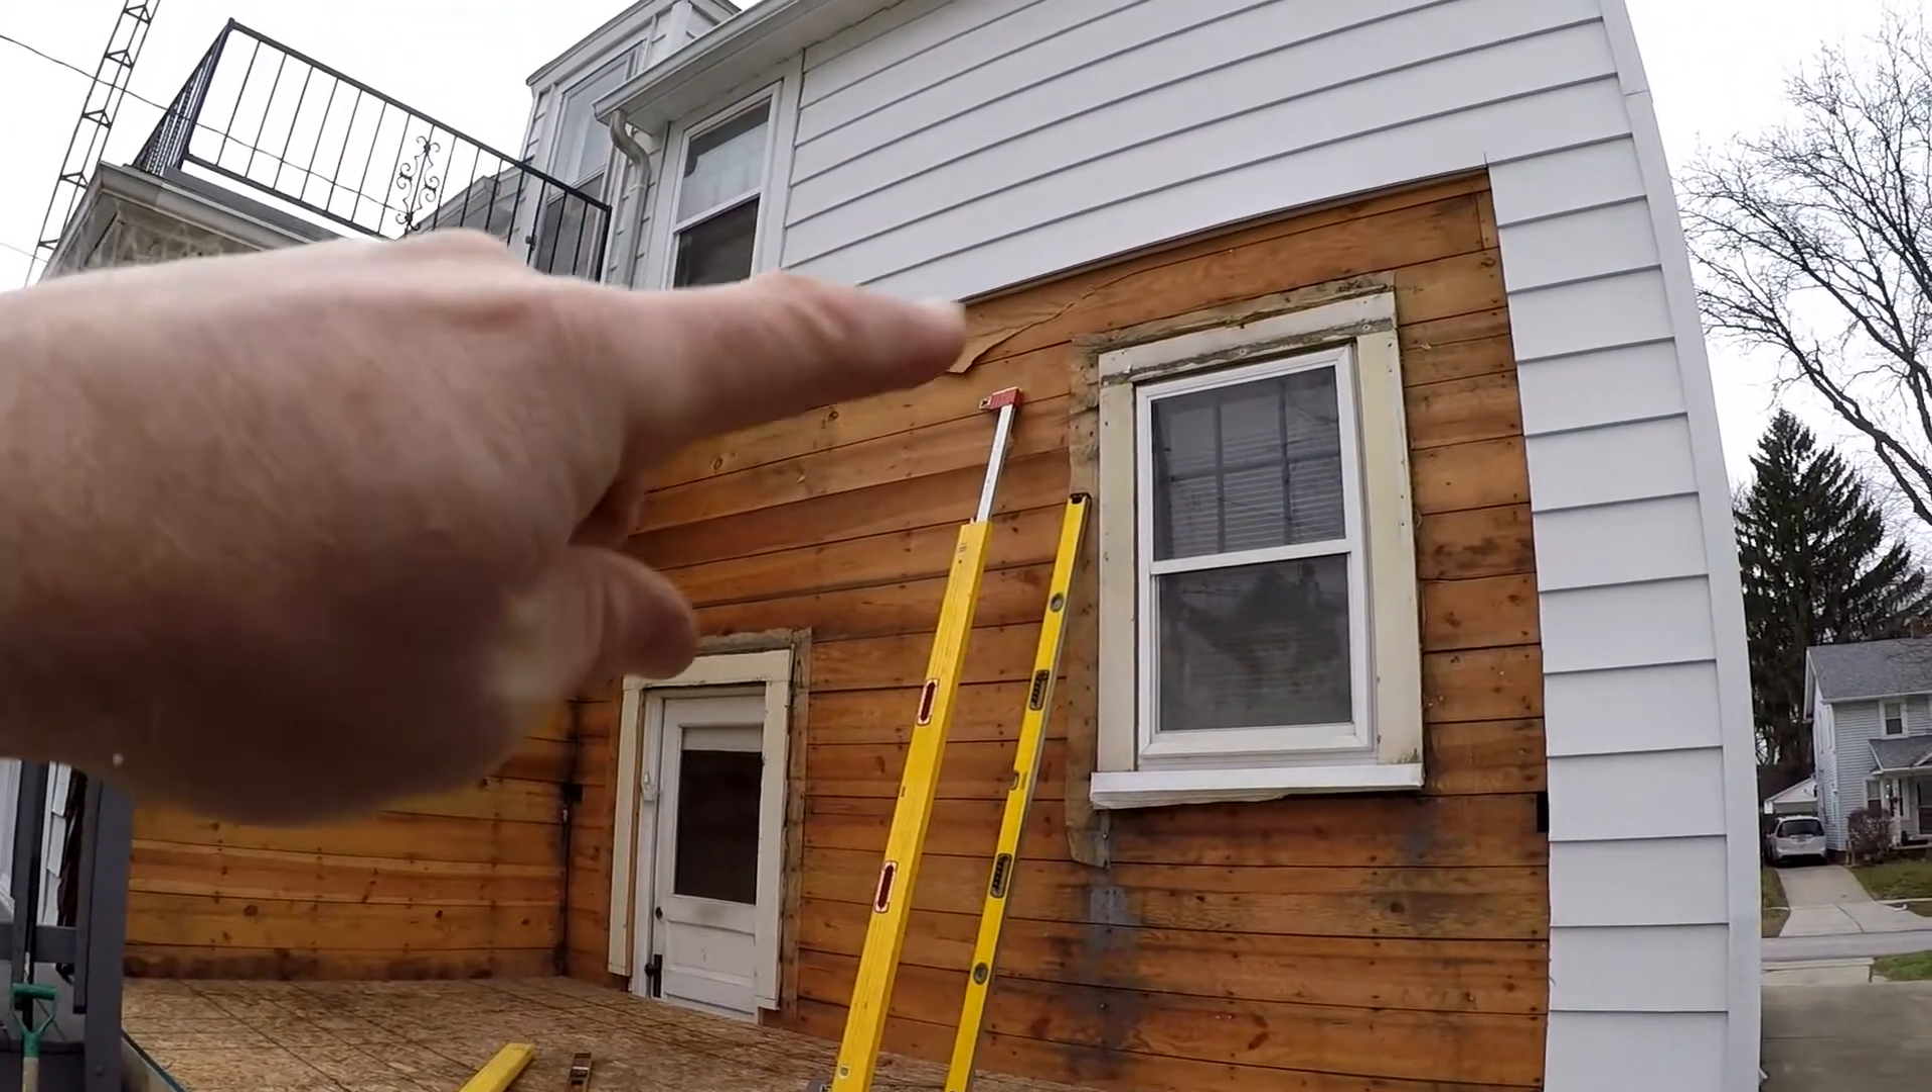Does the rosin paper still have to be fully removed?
Yes.